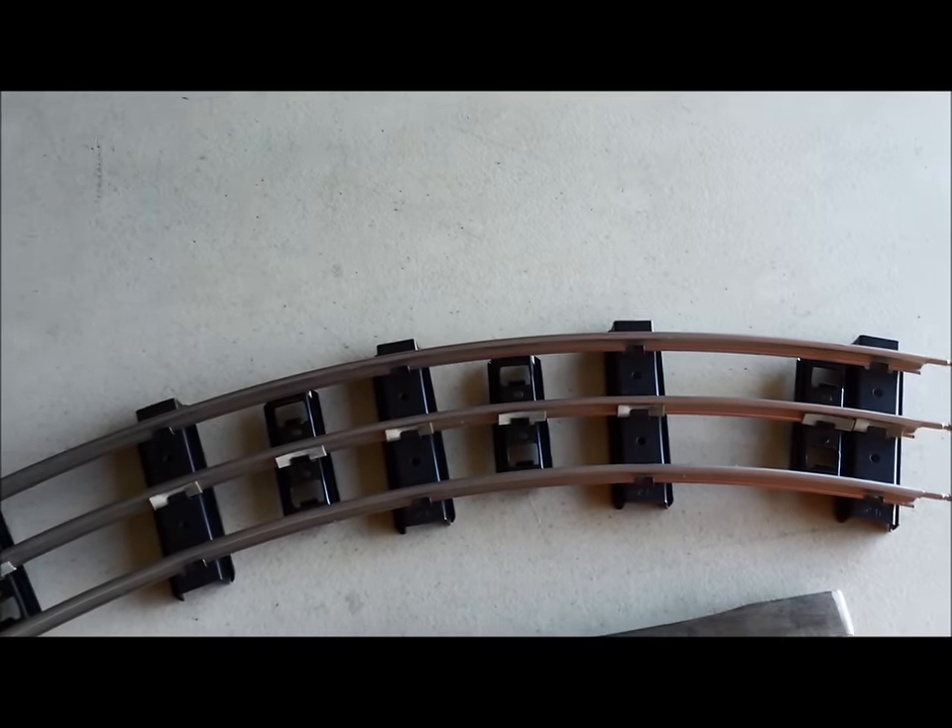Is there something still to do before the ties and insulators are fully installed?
No.